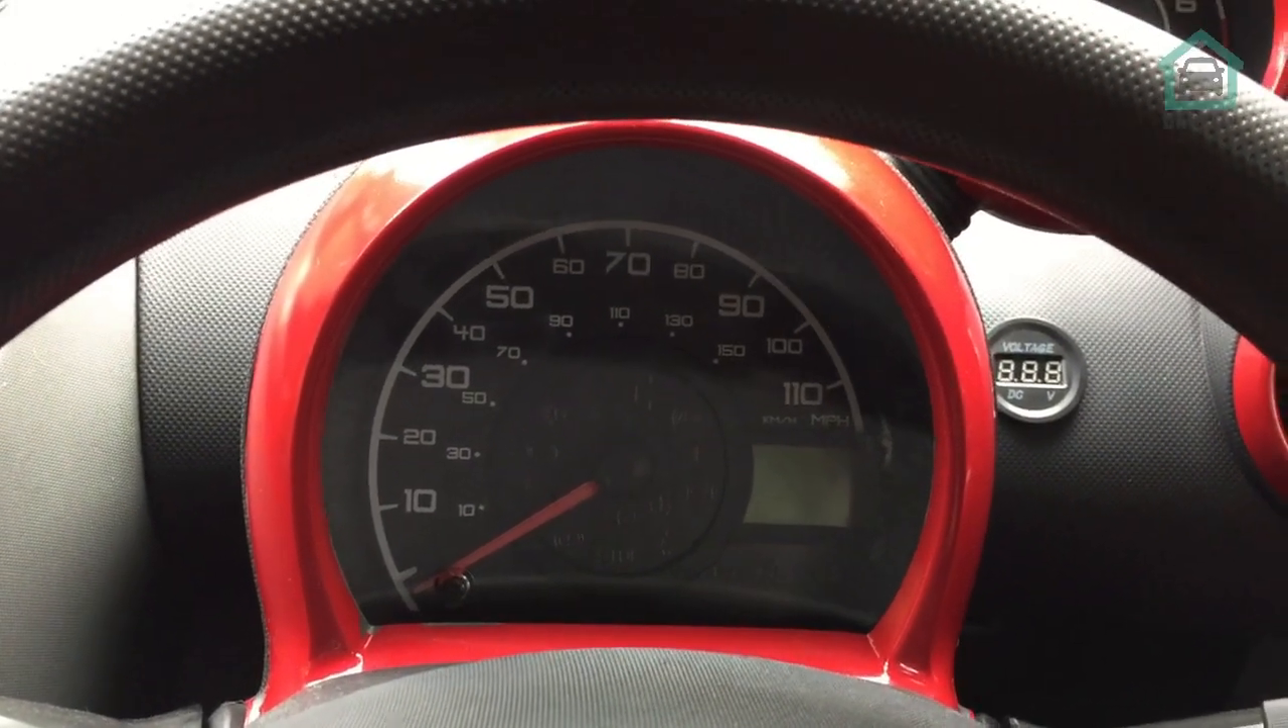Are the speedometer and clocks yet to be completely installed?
No.